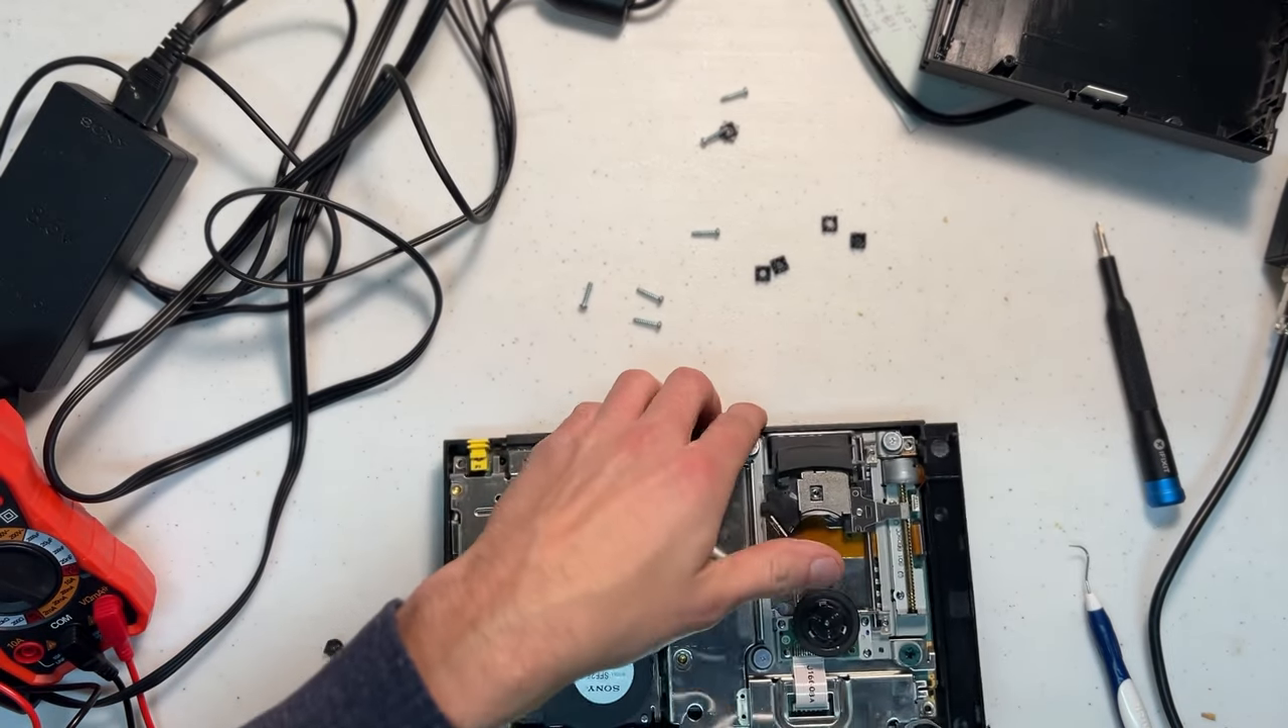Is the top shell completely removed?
Yes.